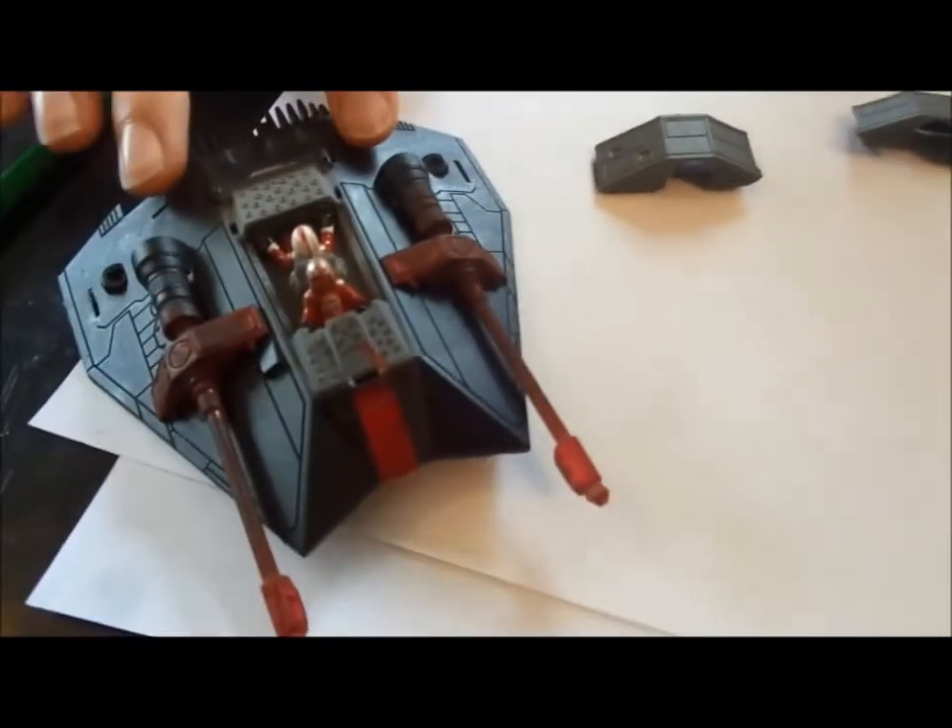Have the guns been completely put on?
Yes.